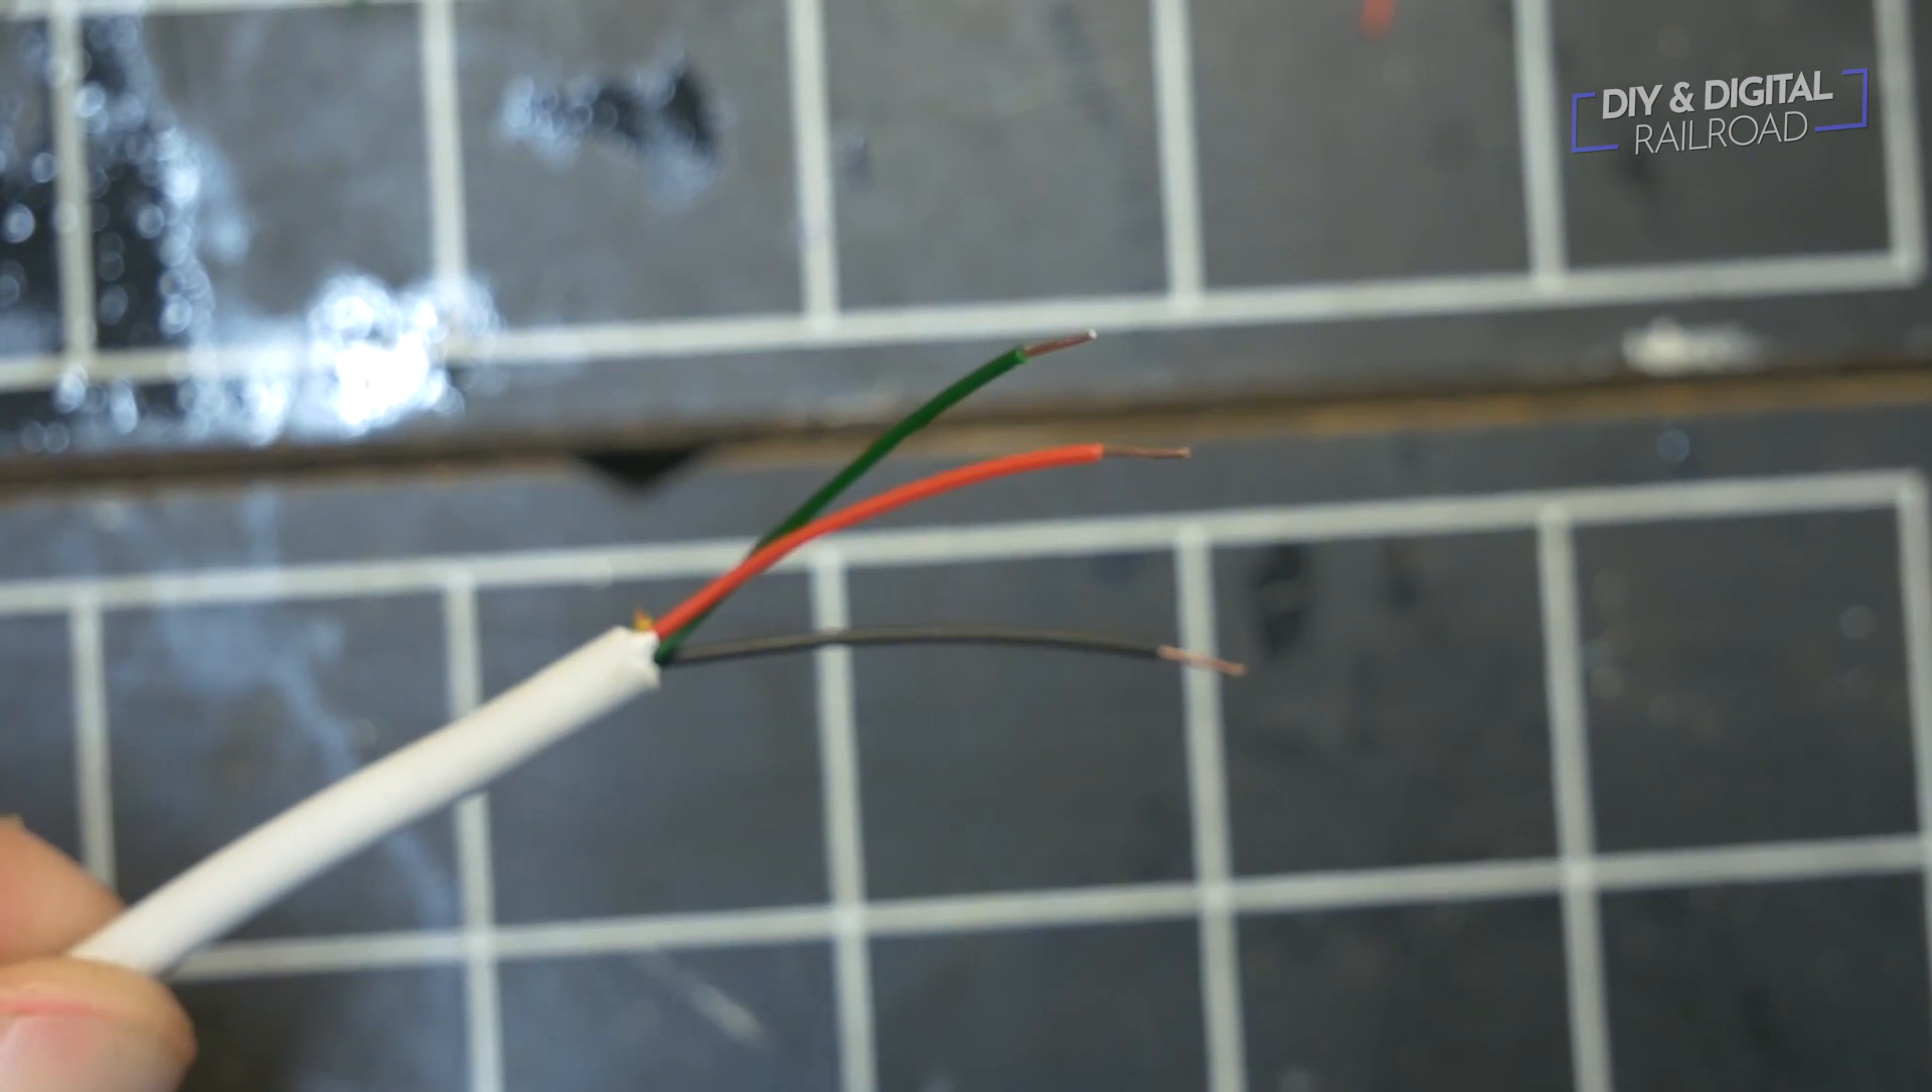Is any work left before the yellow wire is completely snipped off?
No.